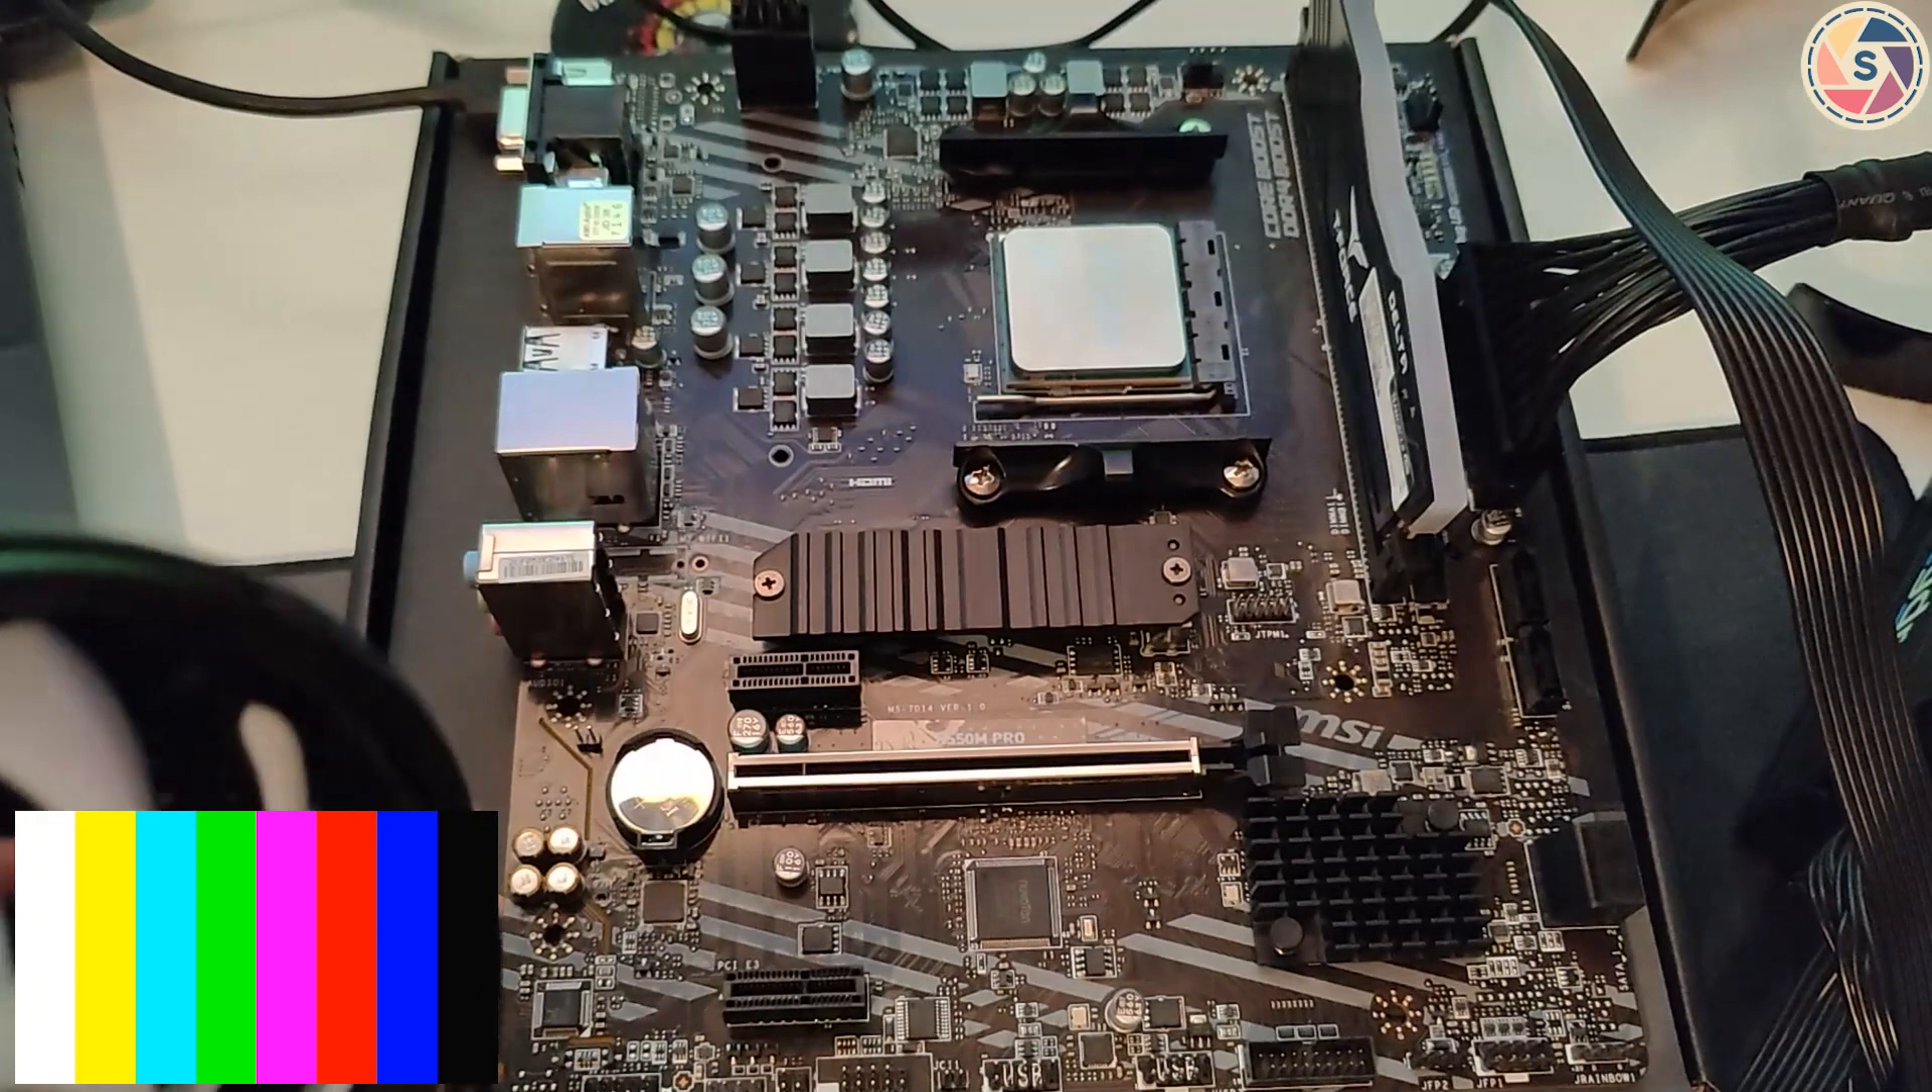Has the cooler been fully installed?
No.